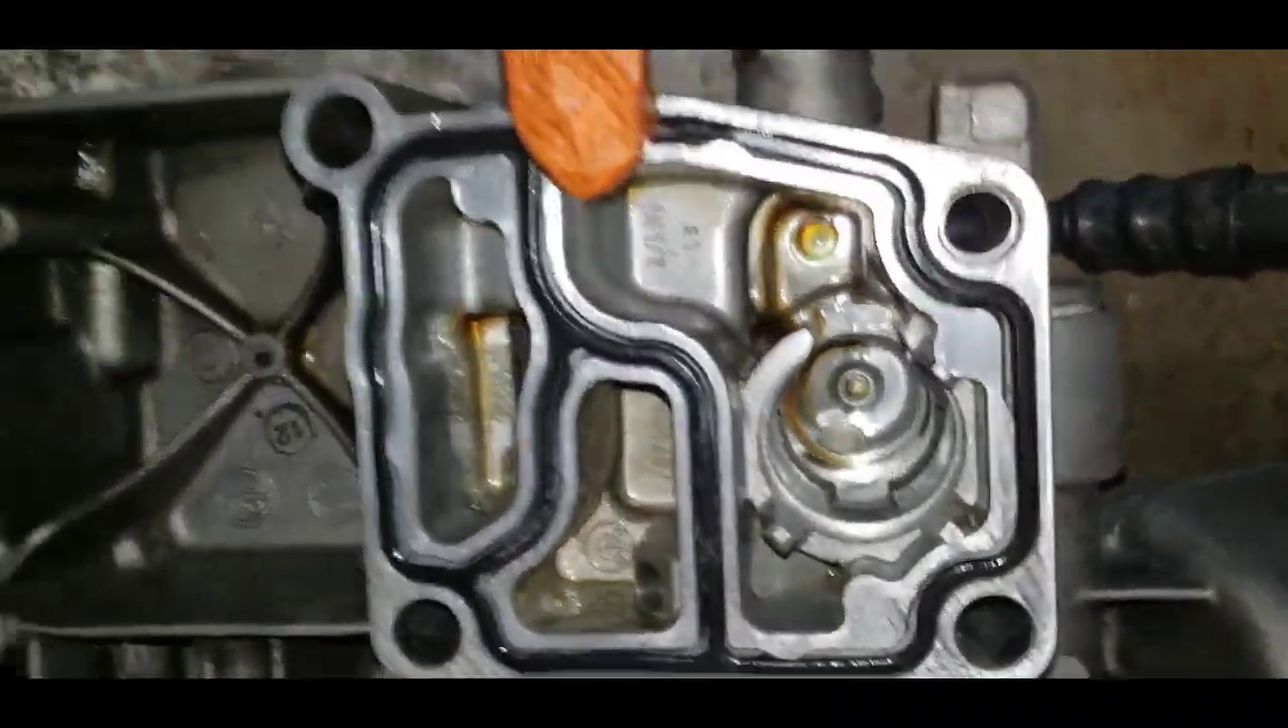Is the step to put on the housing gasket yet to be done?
No.